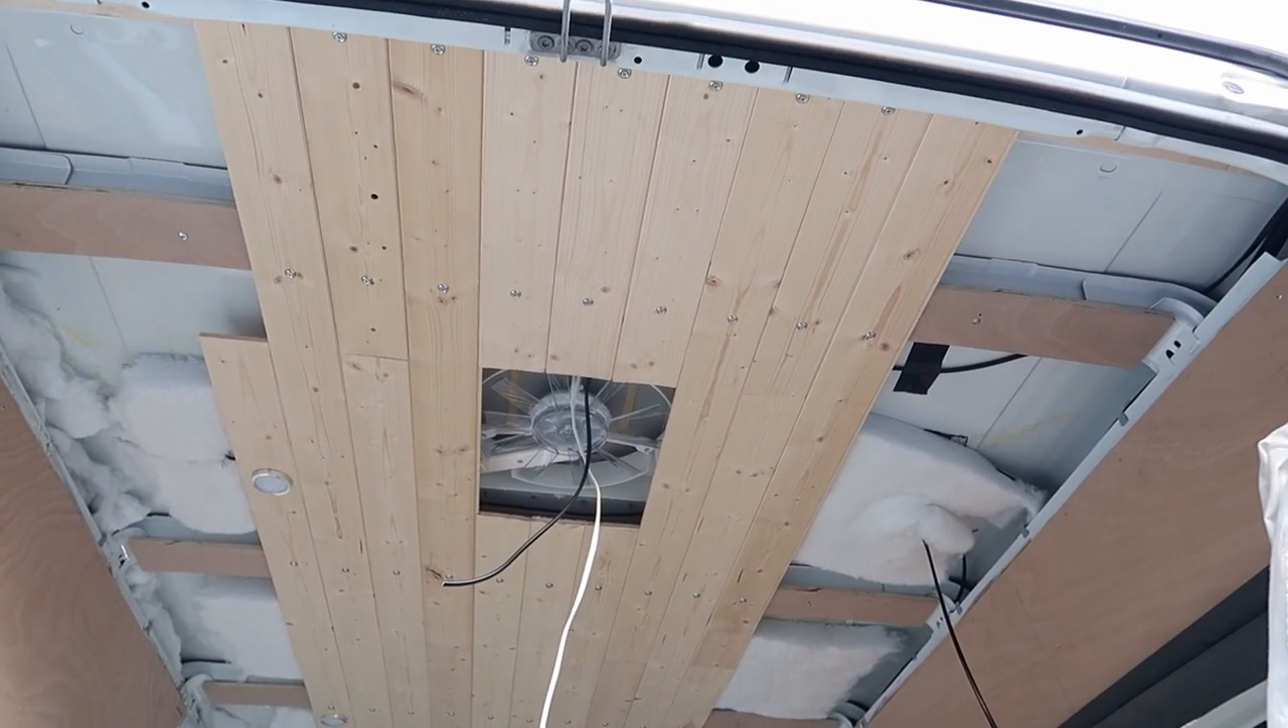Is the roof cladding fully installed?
No.